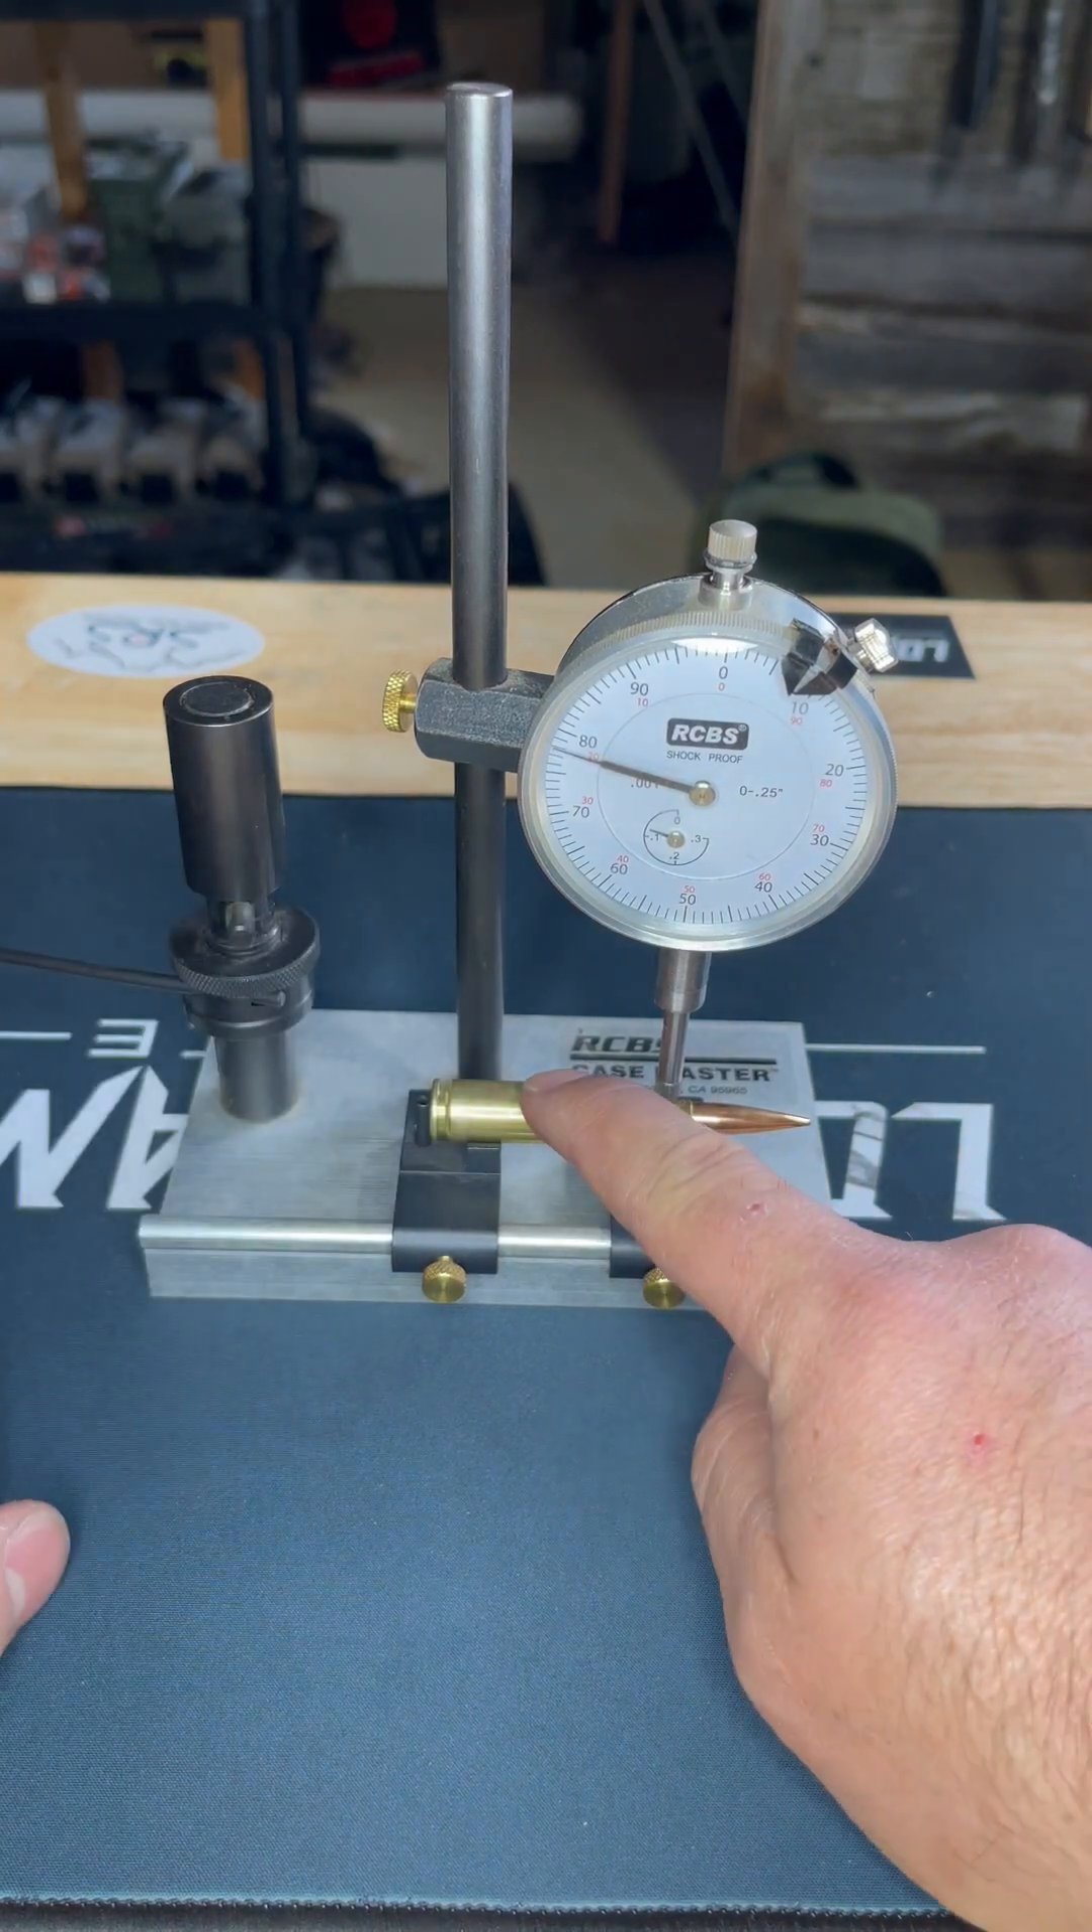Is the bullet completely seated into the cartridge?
Yes.